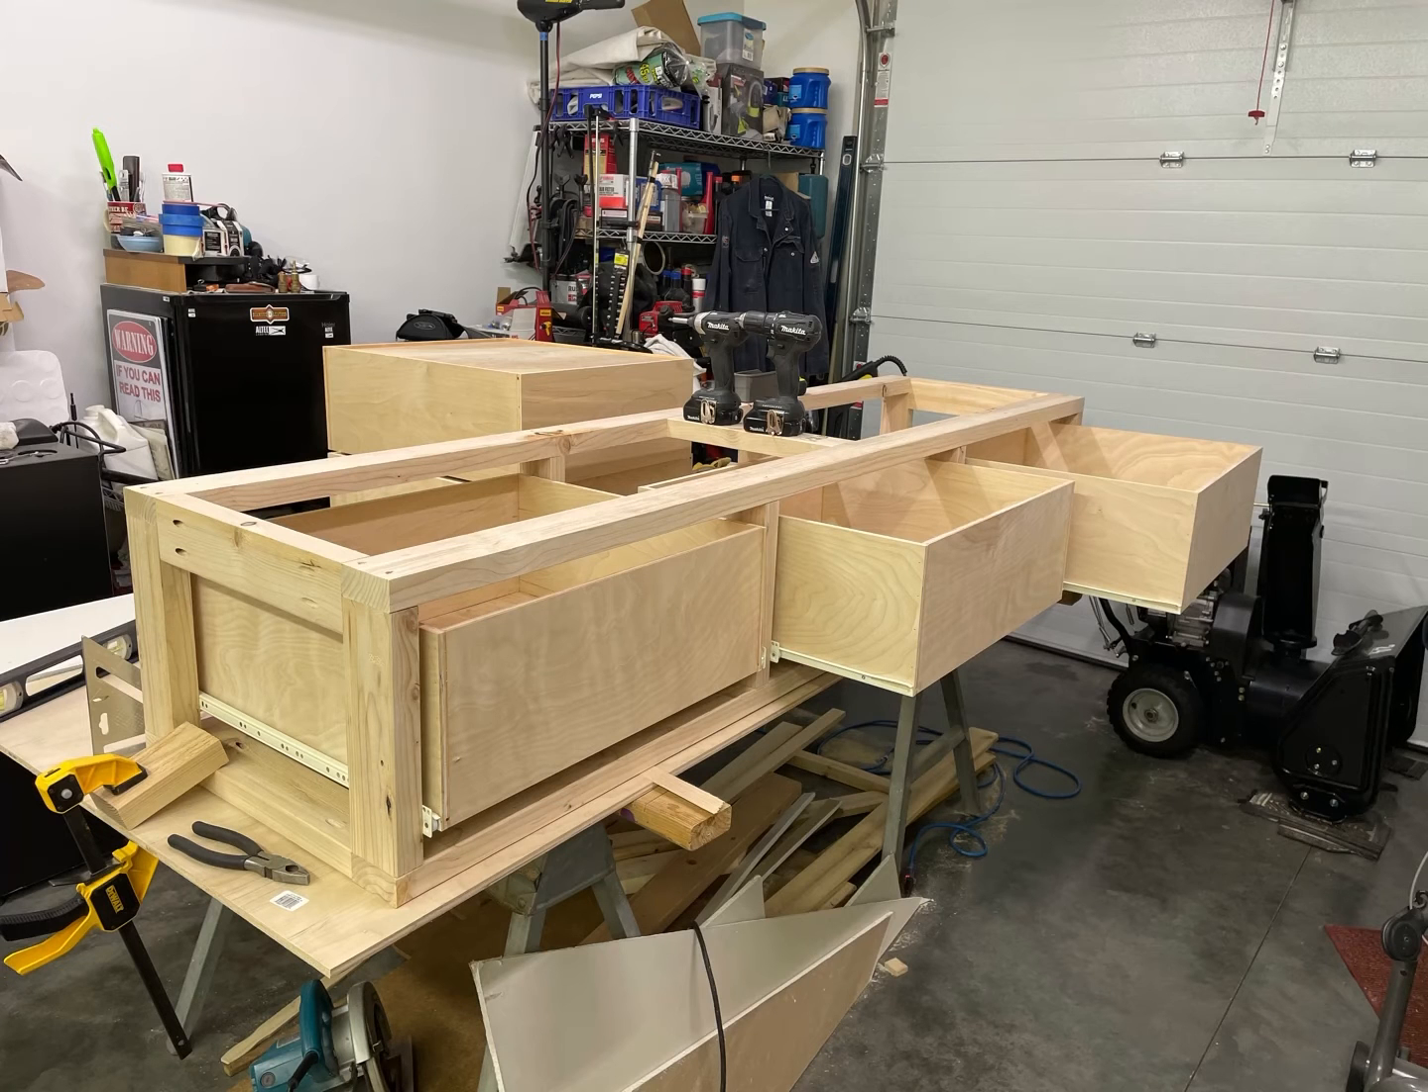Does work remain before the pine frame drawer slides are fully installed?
No.